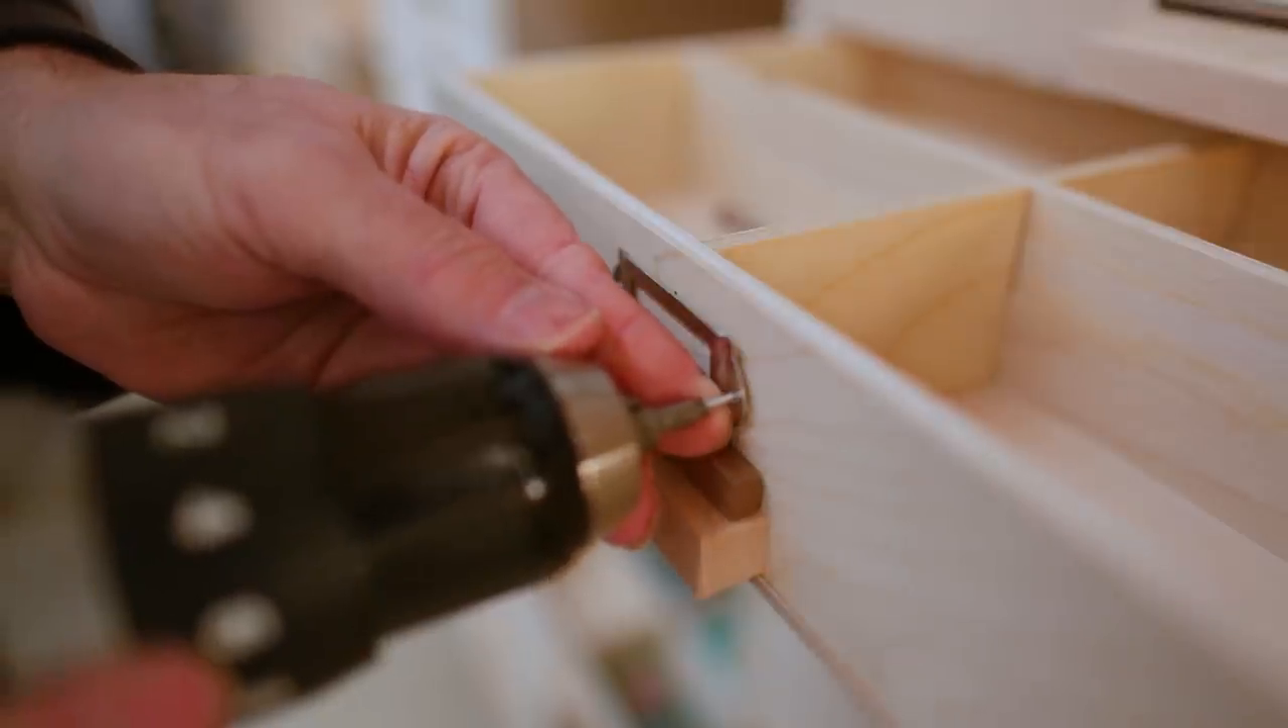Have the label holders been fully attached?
No.